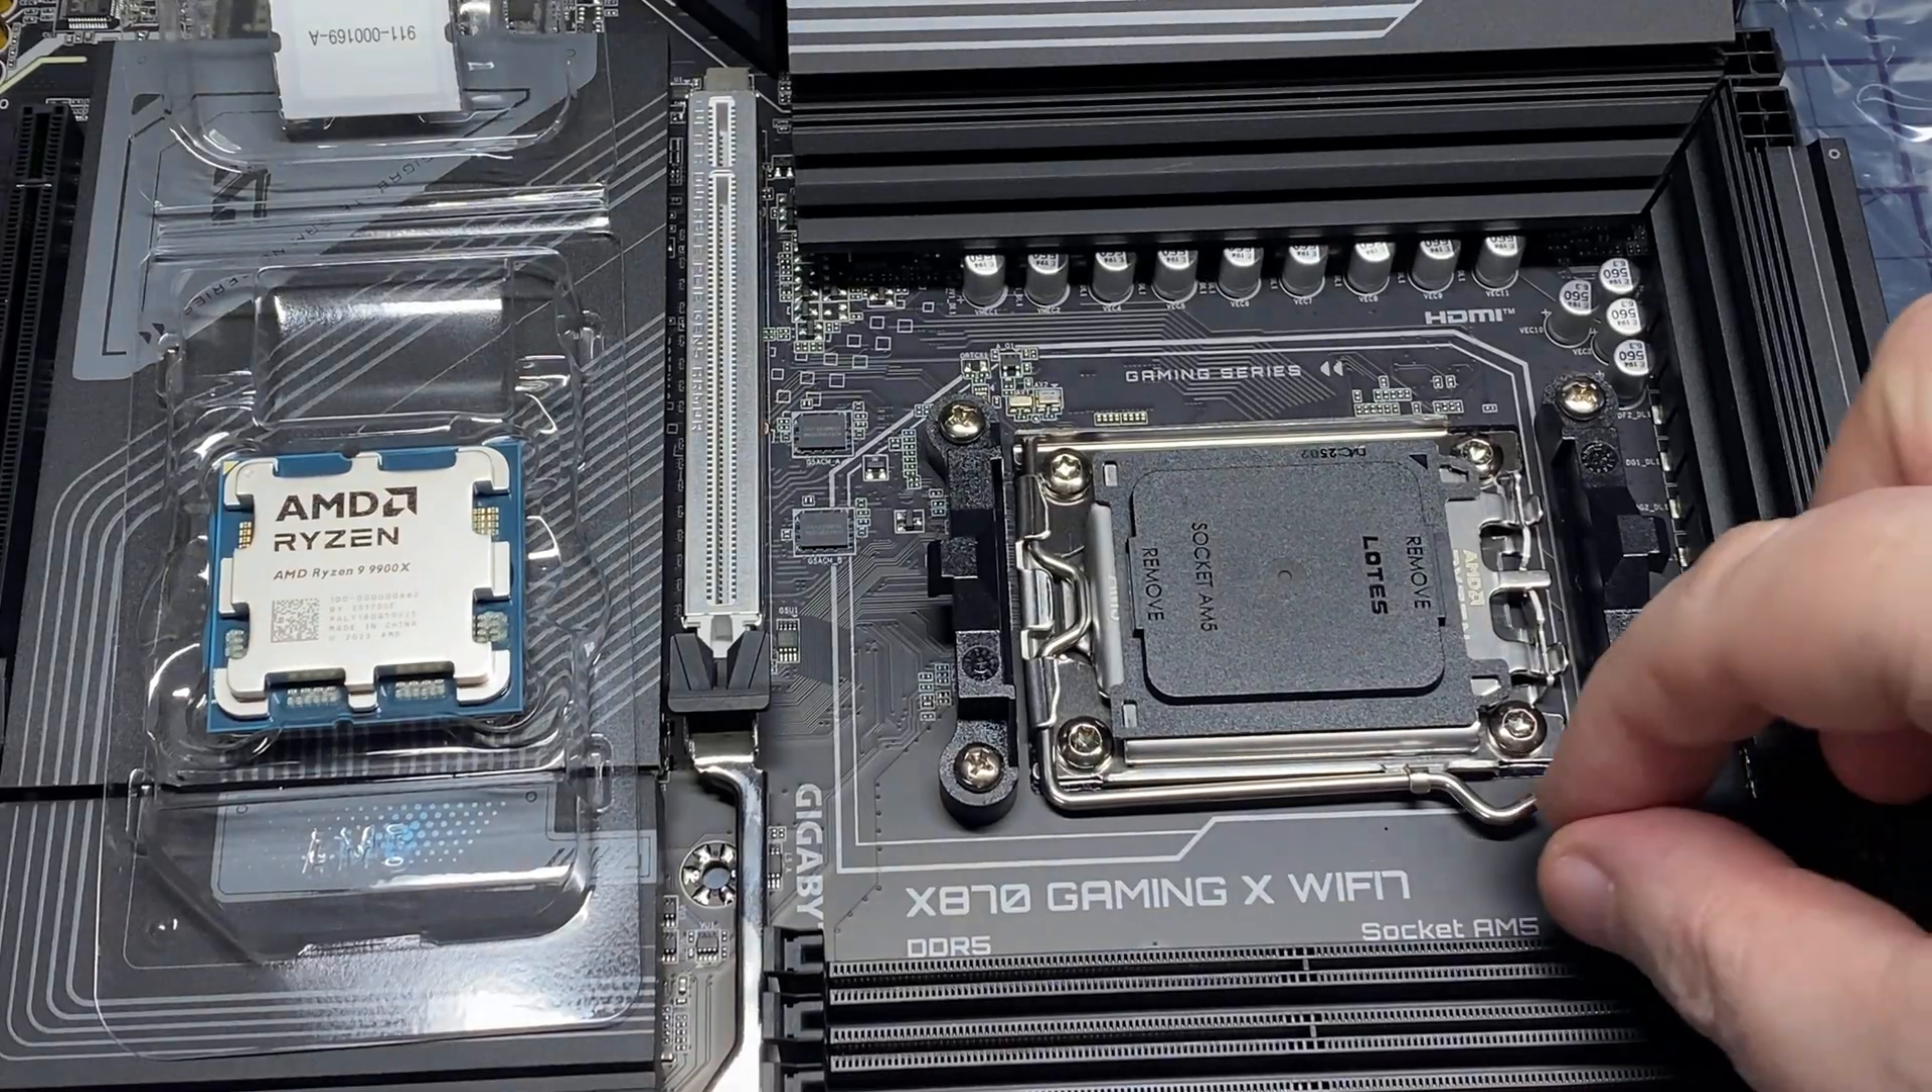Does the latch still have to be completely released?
Yes.